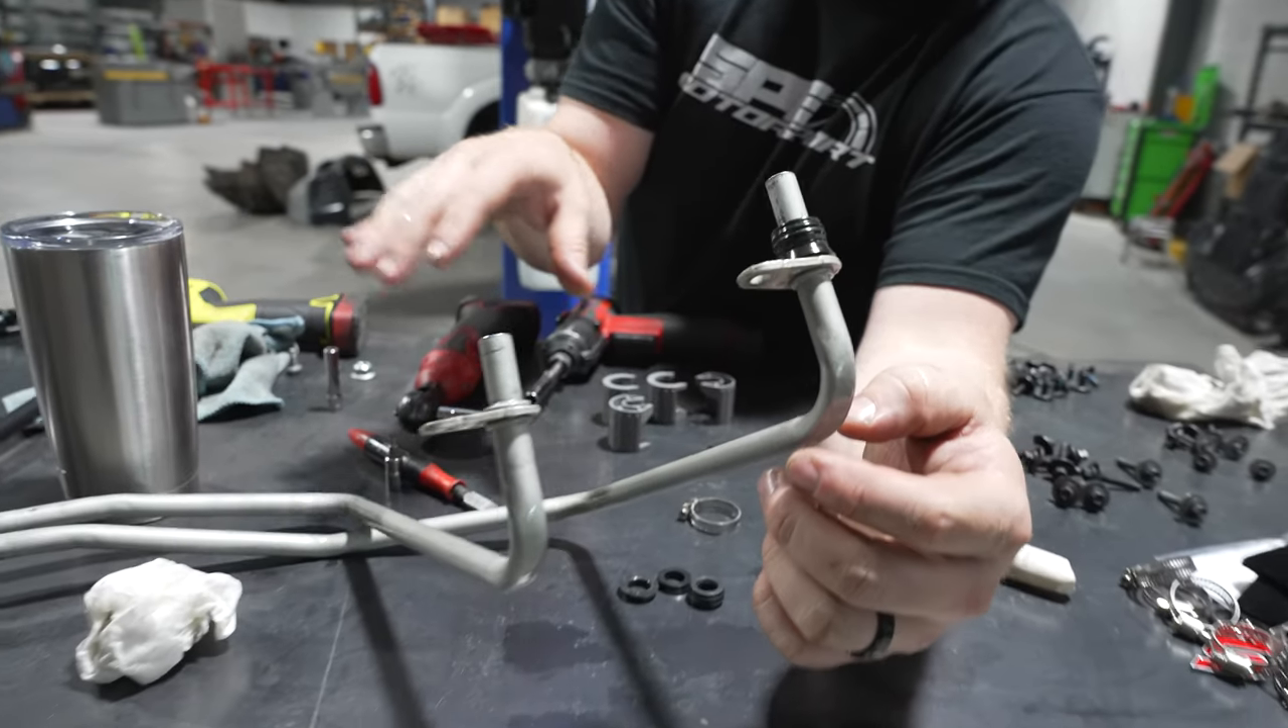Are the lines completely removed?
Yes.